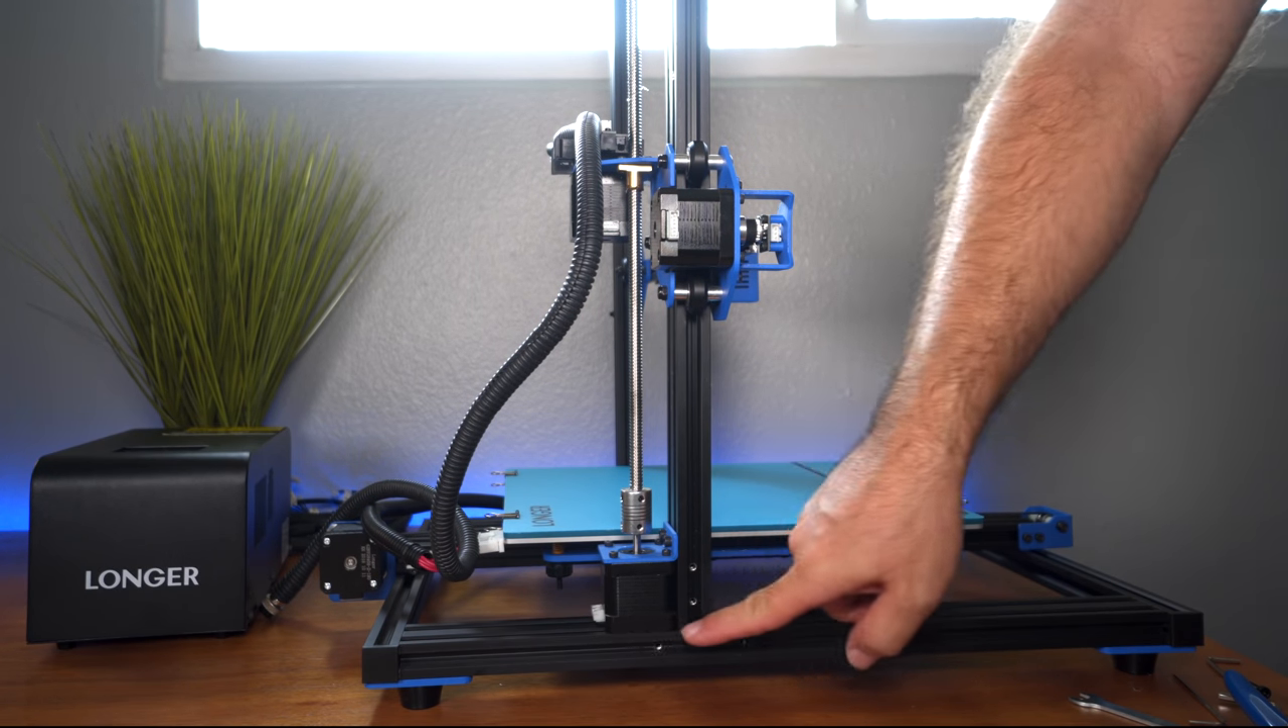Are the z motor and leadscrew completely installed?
Yes.